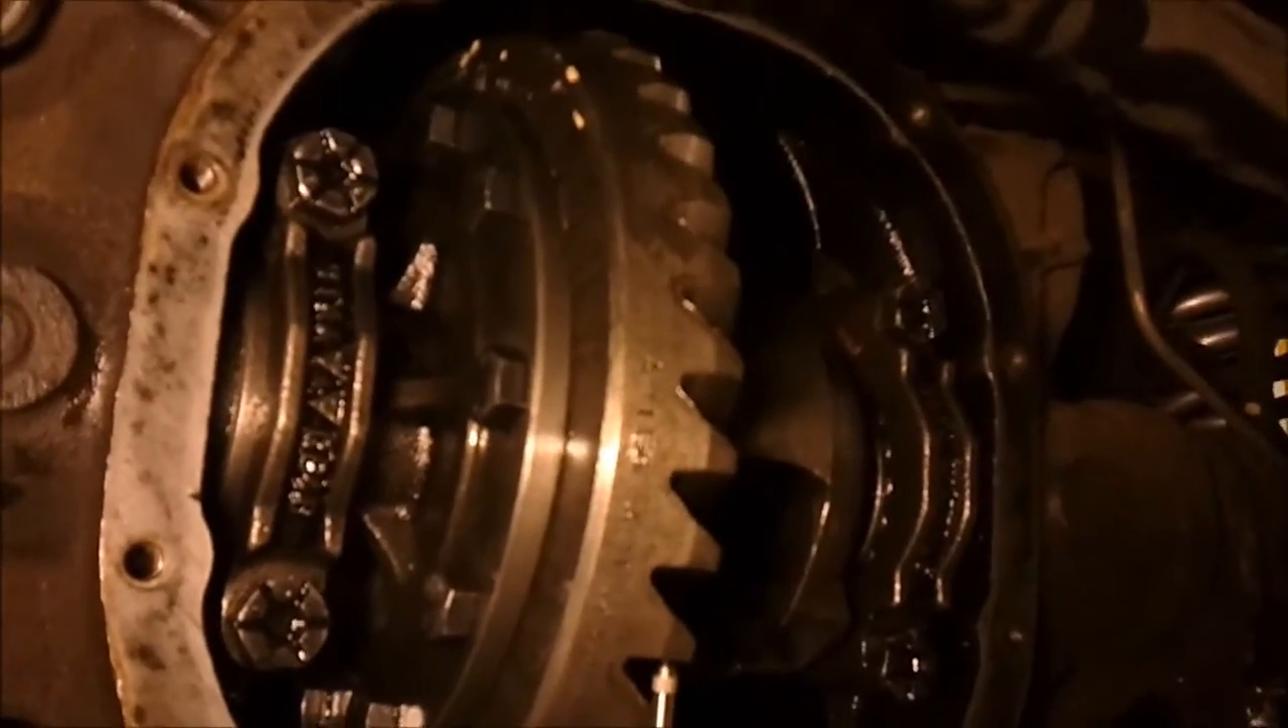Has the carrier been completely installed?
Yes.